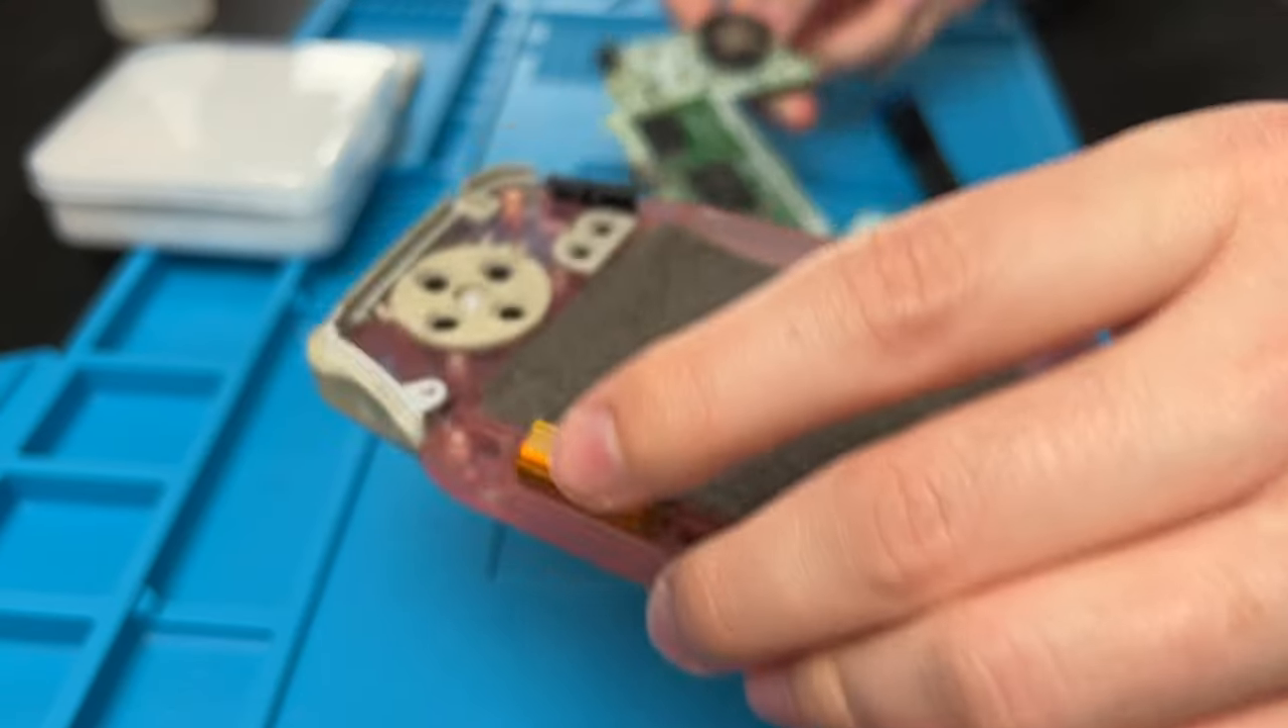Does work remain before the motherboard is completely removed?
No.